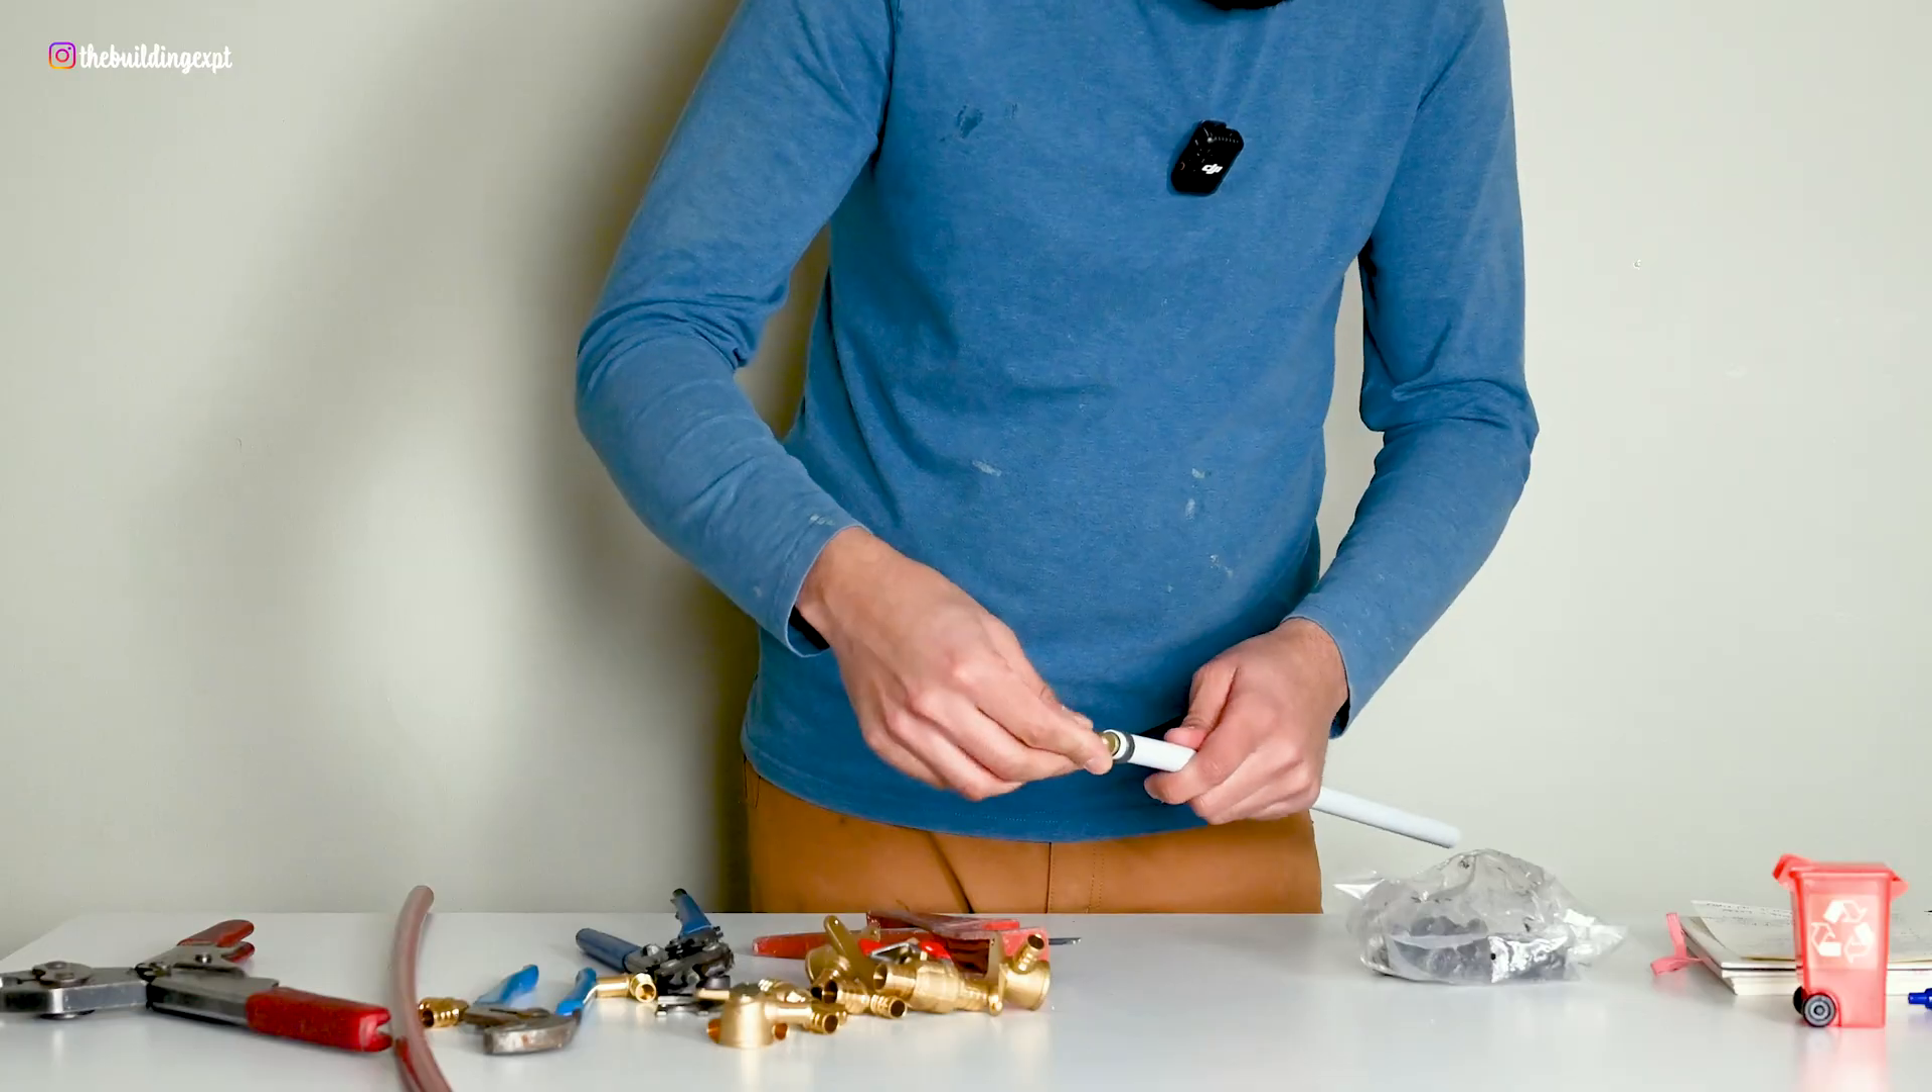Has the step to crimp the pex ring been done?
No.